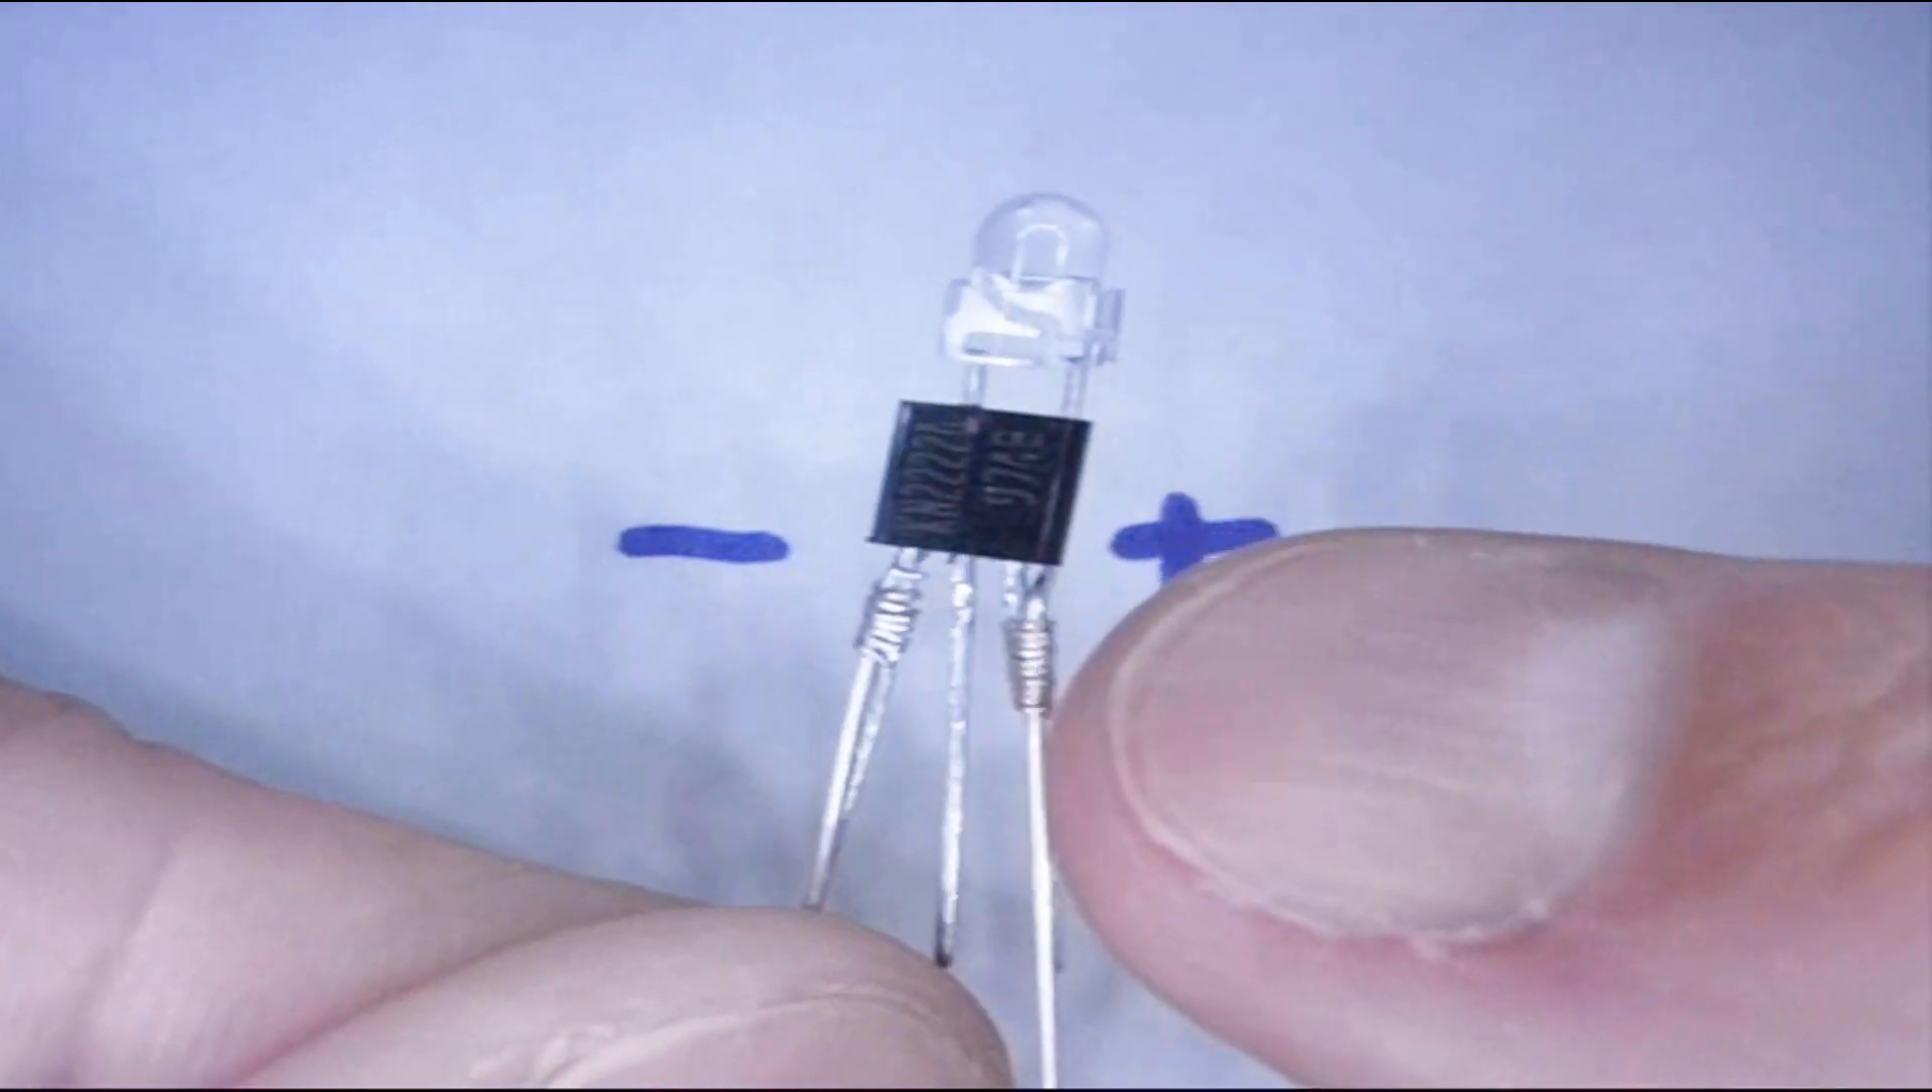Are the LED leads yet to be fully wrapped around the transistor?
No.